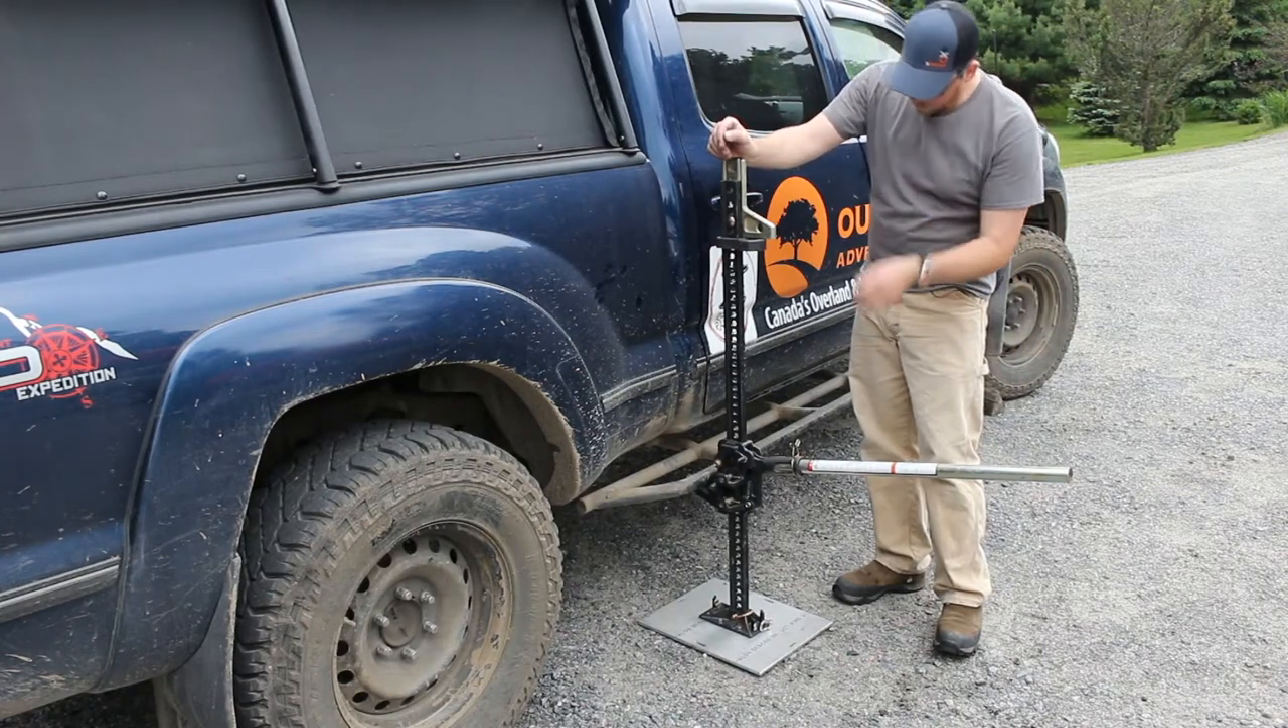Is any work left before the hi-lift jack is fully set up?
No.